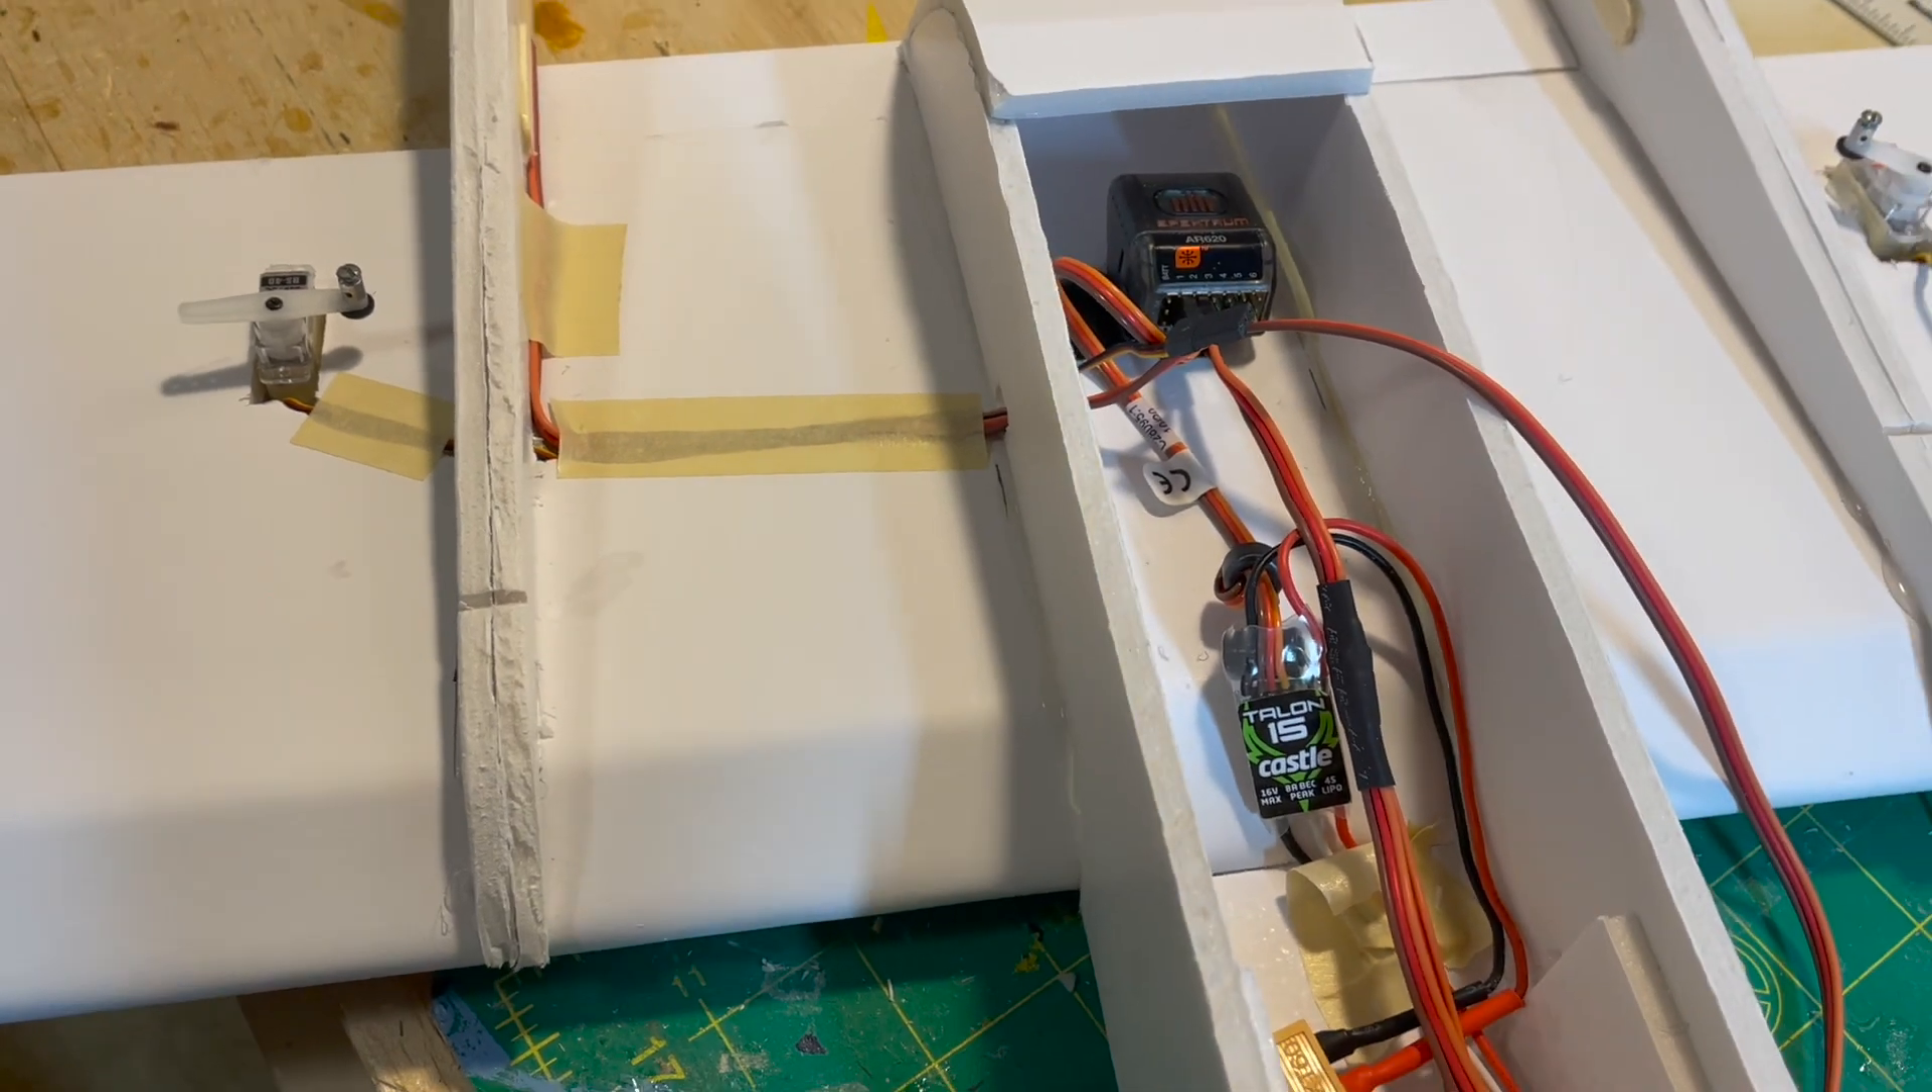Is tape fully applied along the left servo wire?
Yes.